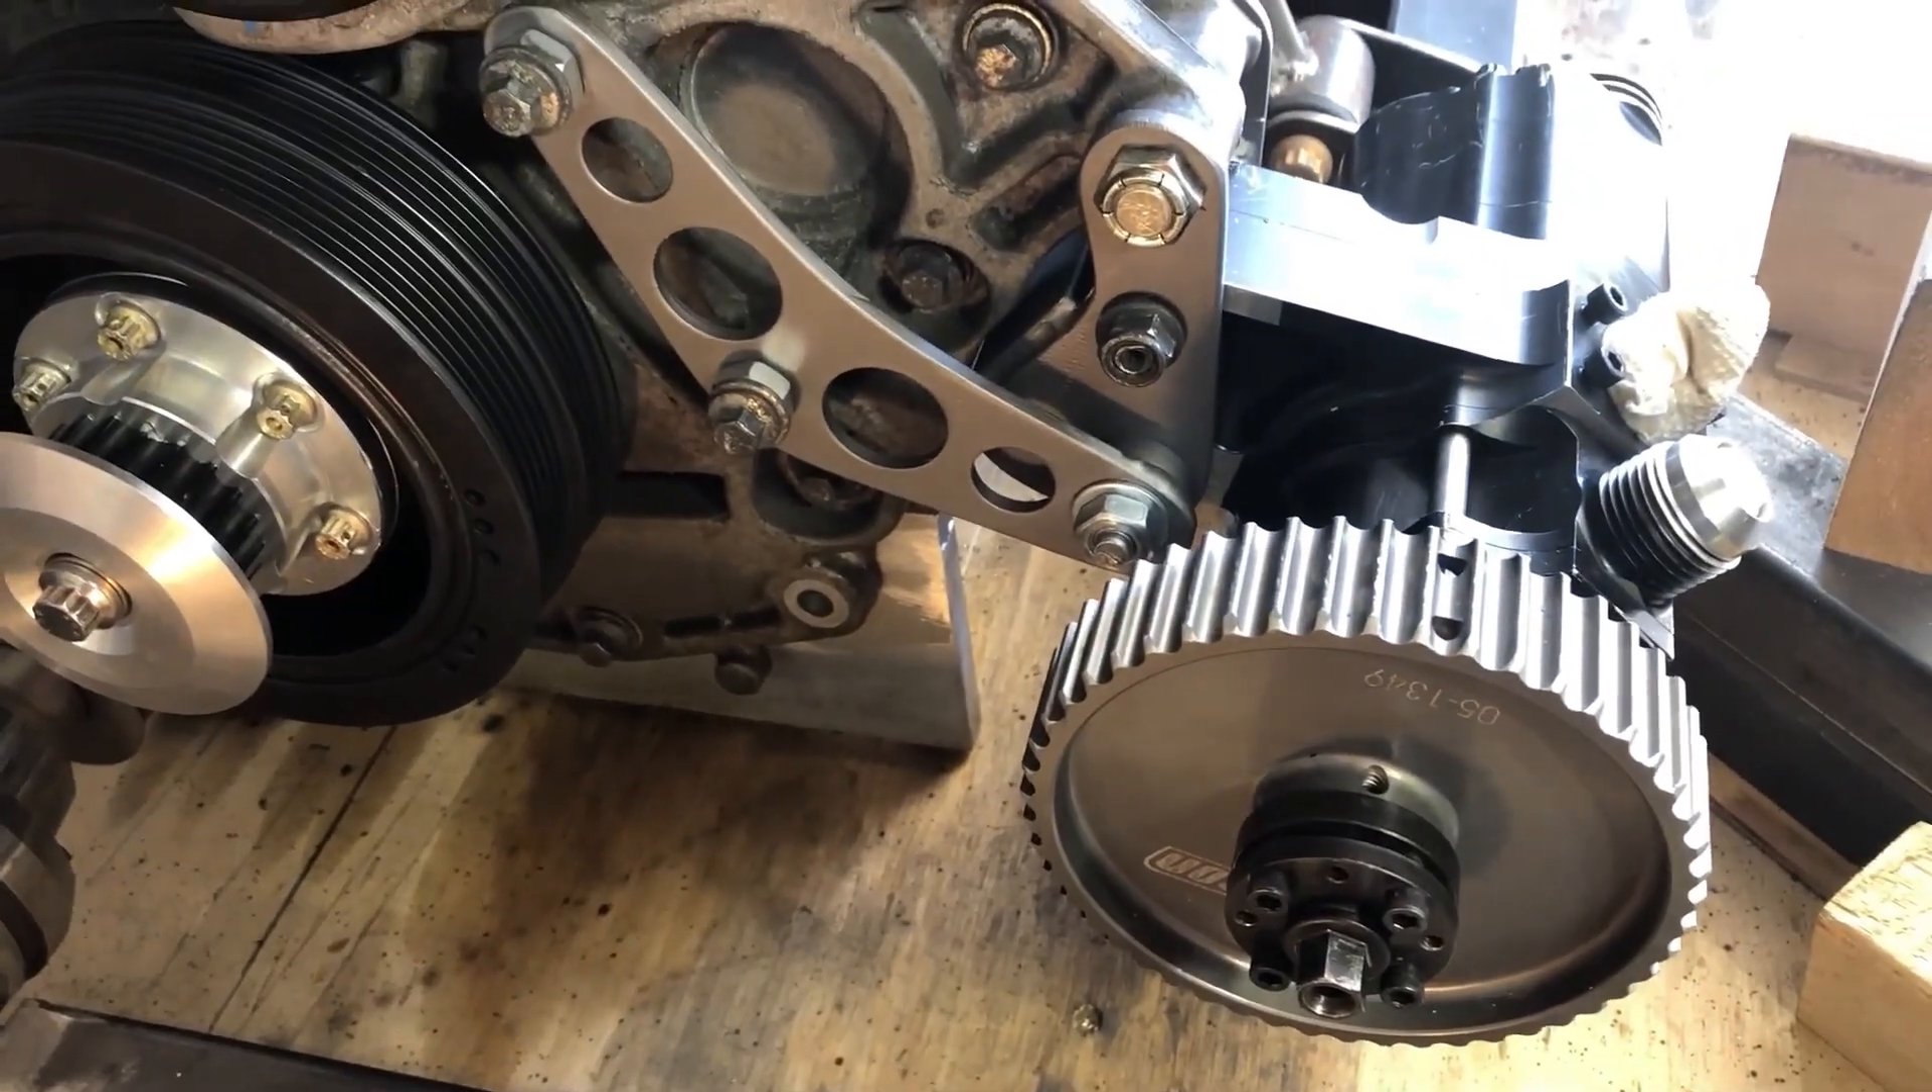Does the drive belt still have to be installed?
Yes.